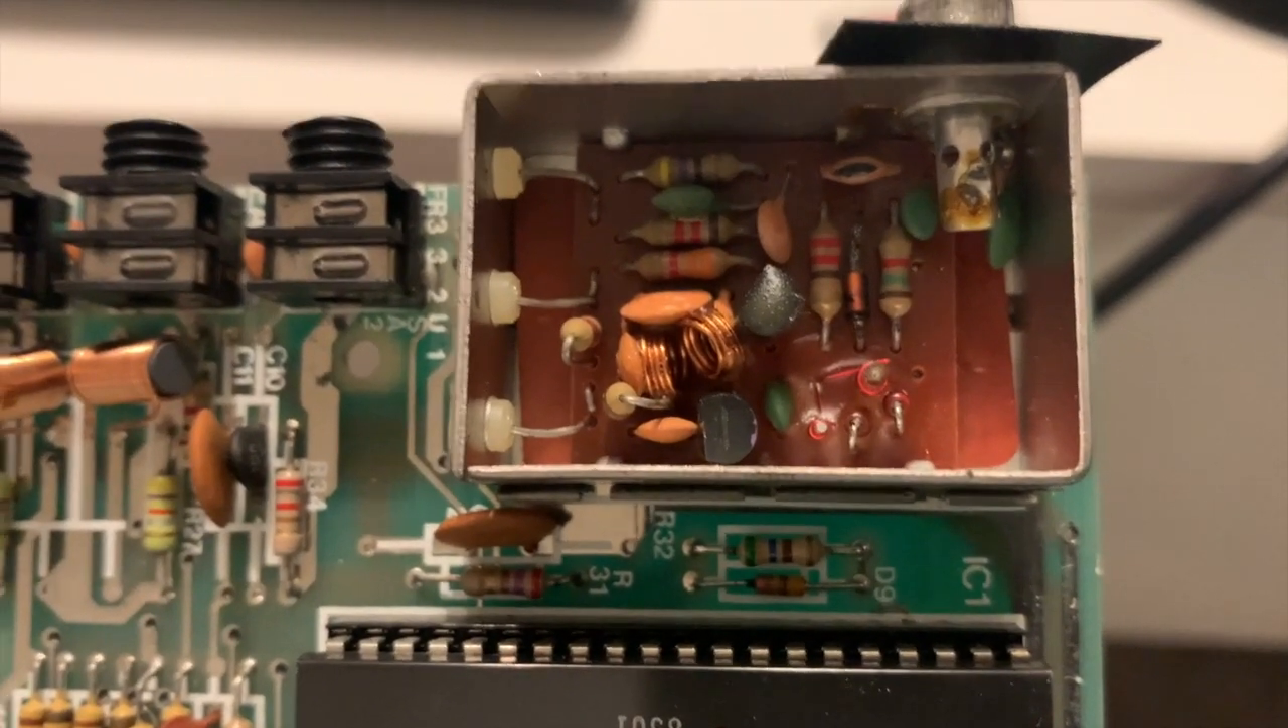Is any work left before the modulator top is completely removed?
No.